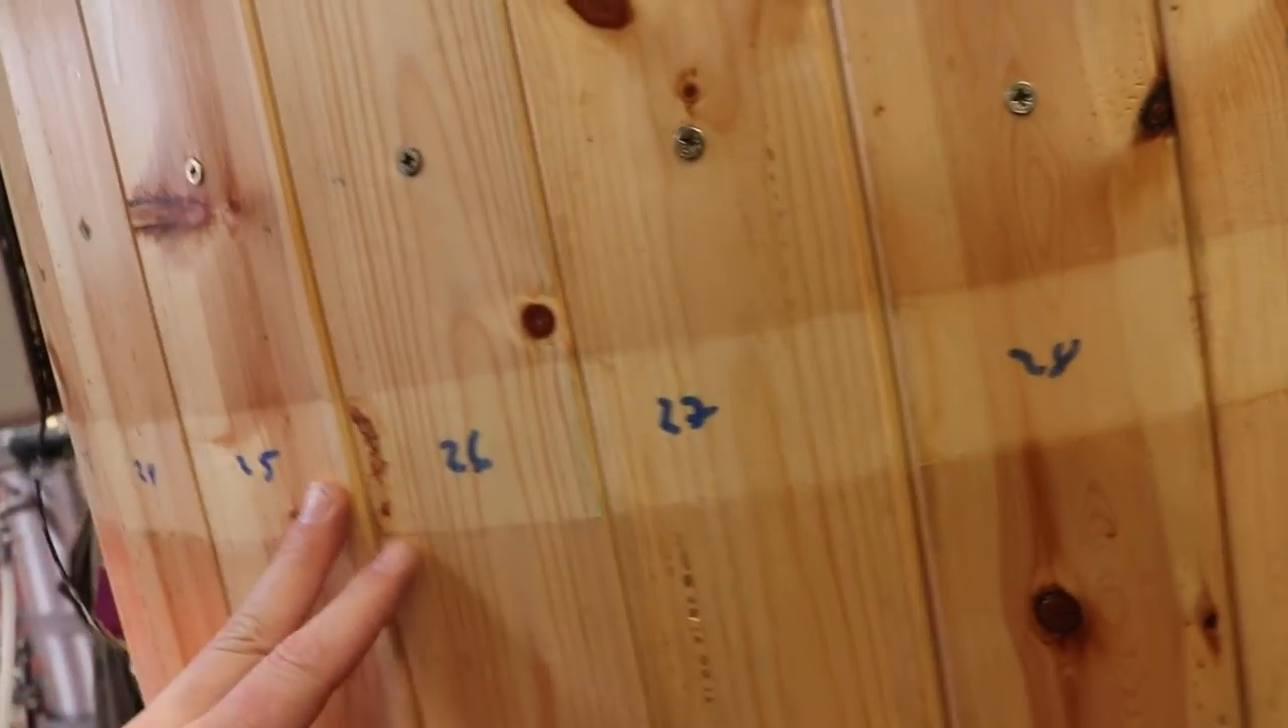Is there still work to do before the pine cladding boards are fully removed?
Yes.